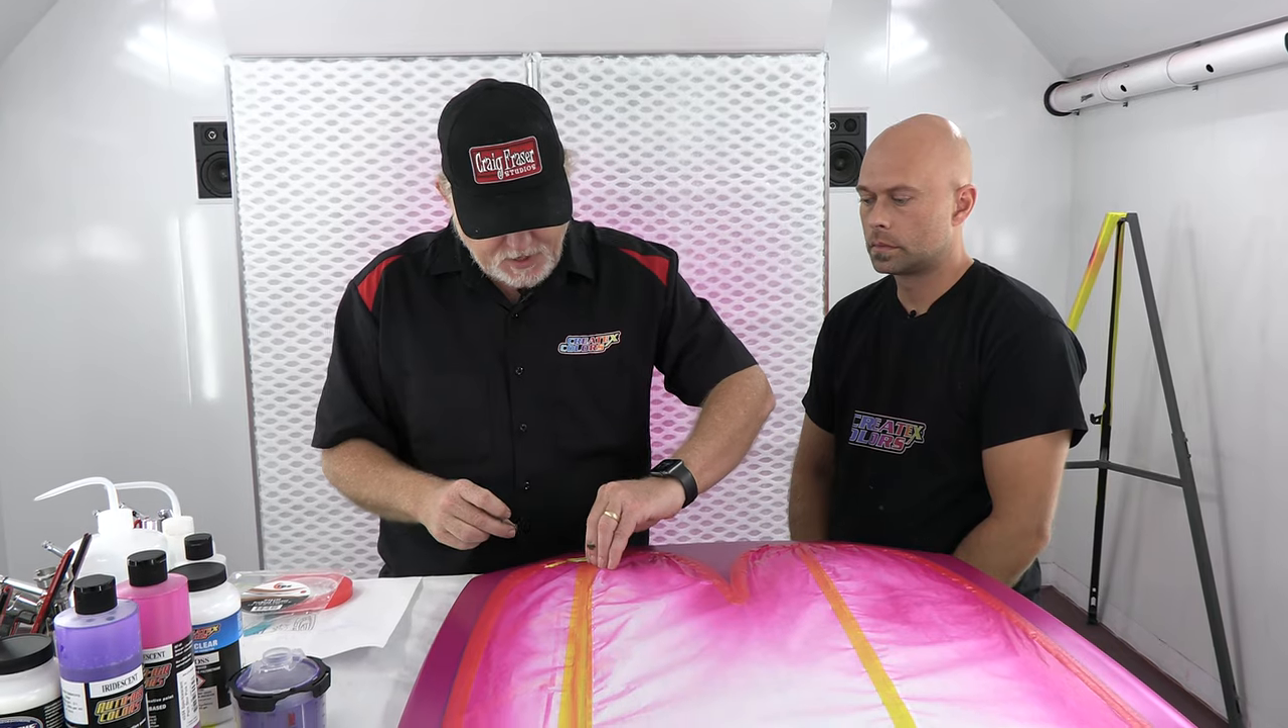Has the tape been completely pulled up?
No.